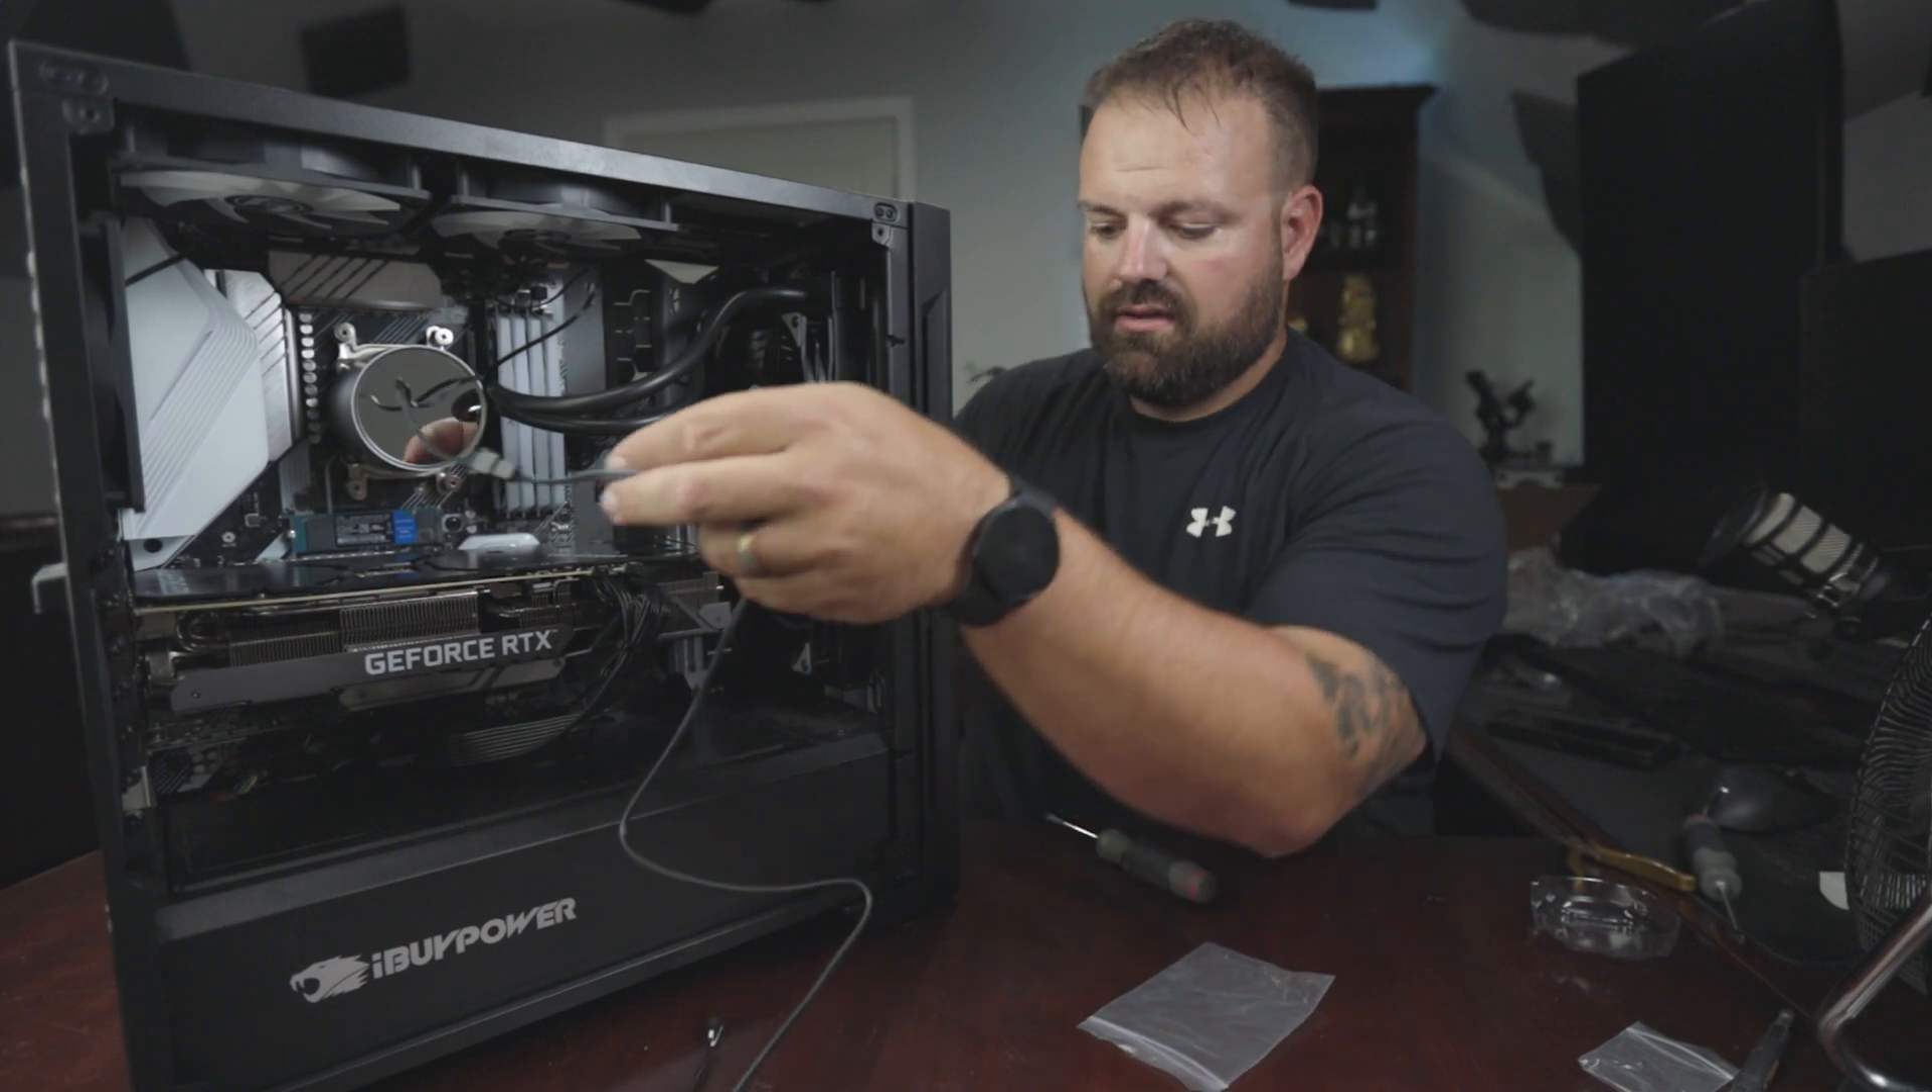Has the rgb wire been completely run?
No.